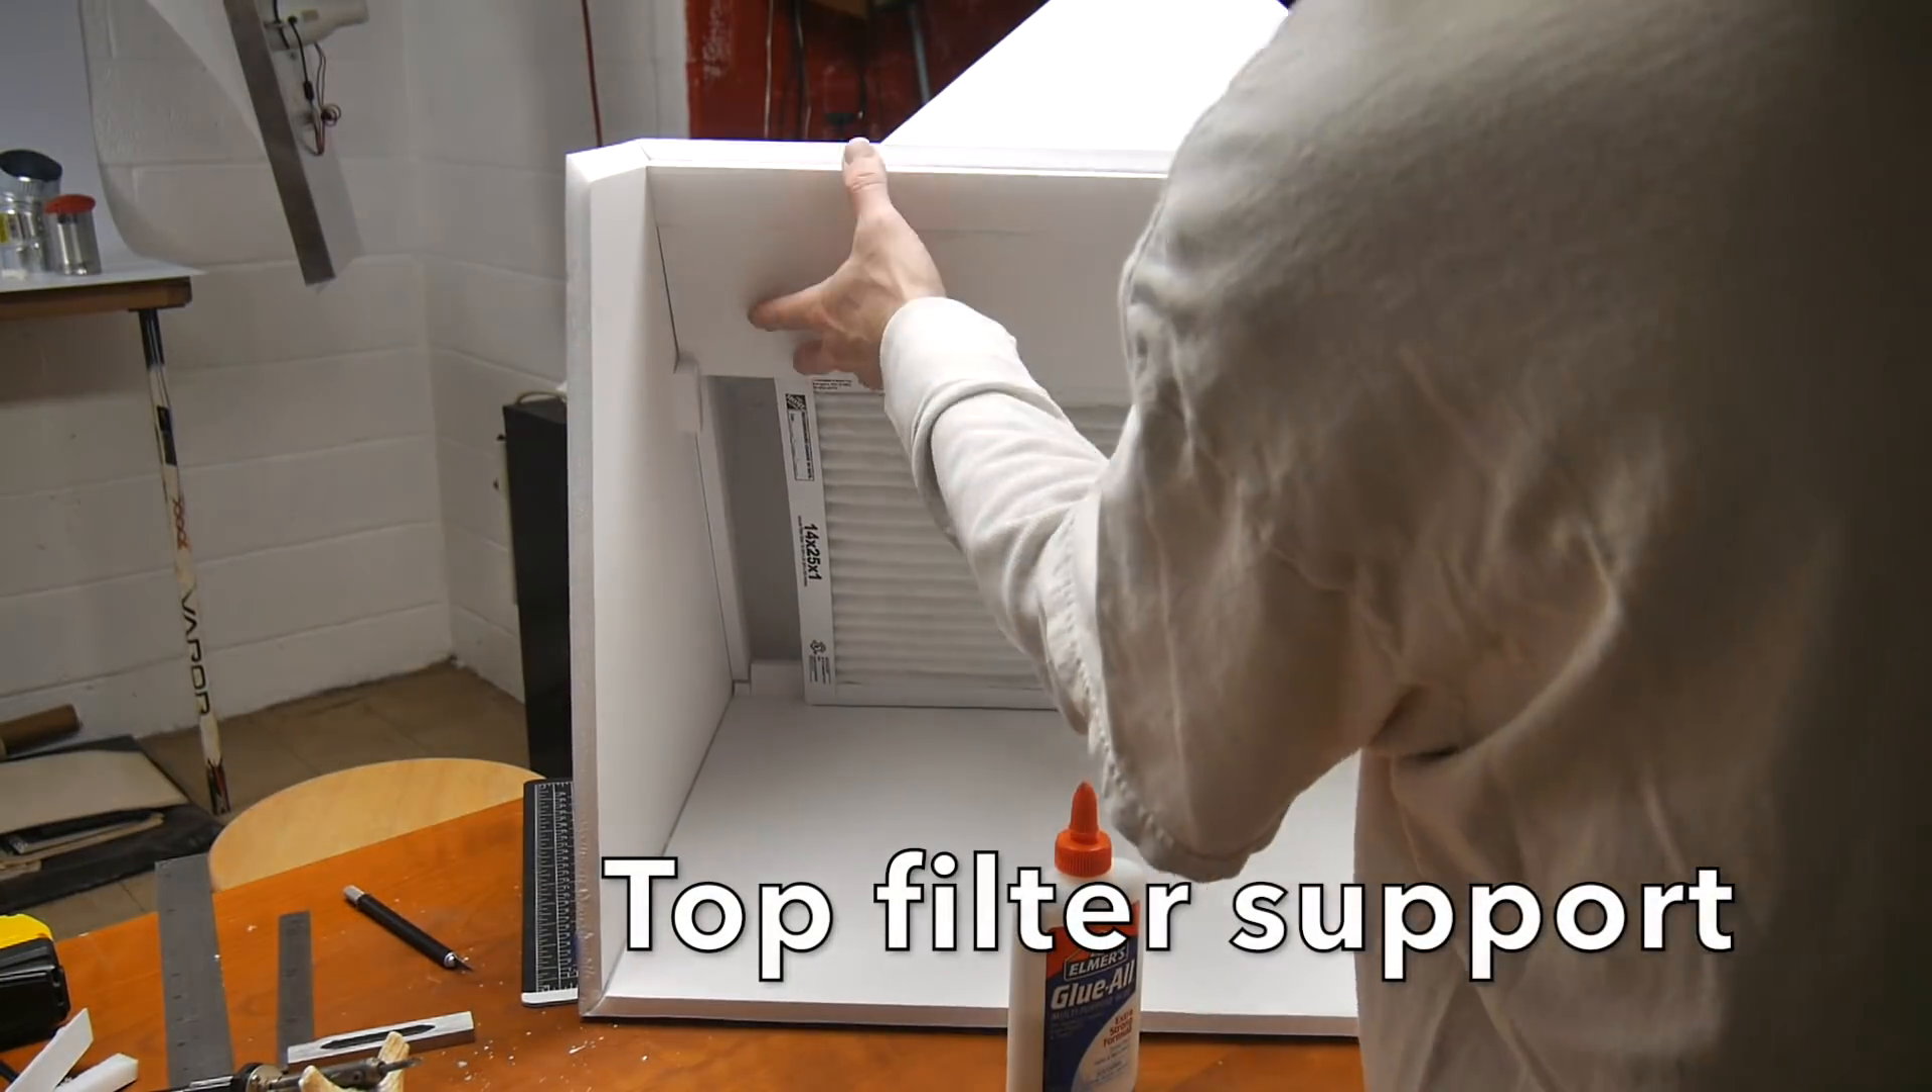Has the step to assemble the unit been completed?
No.